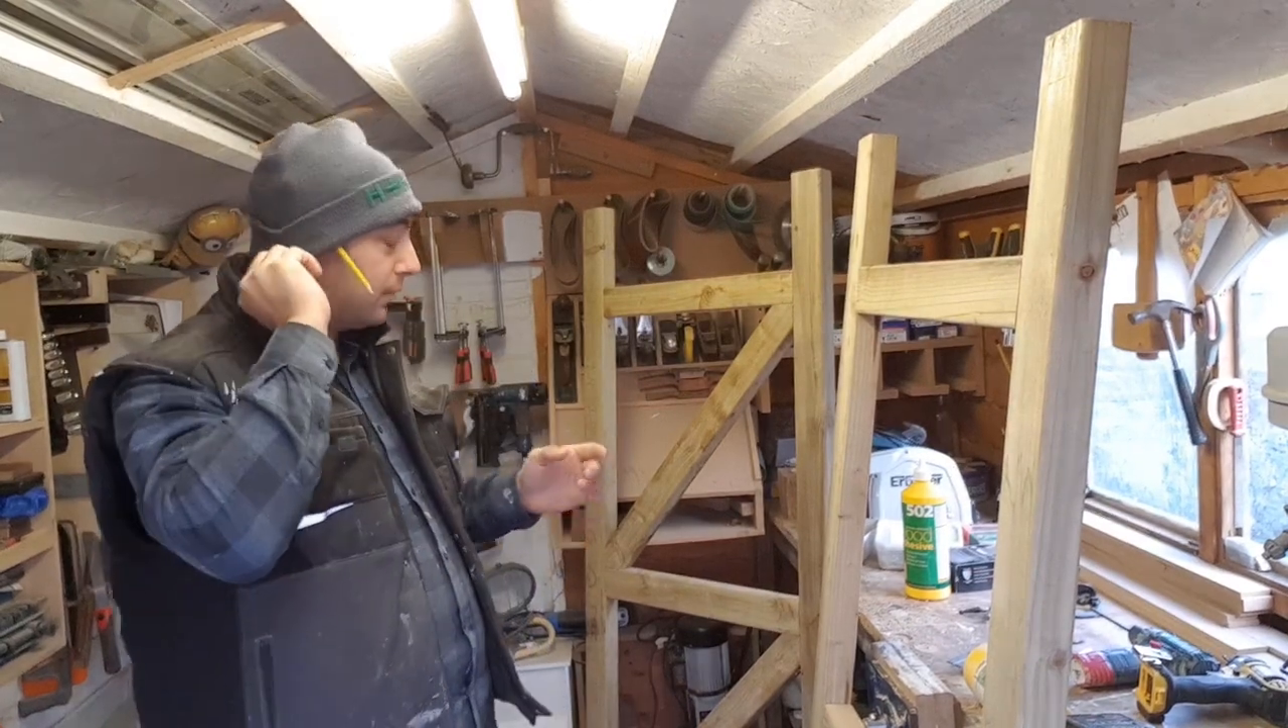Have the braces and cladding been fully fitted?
No.